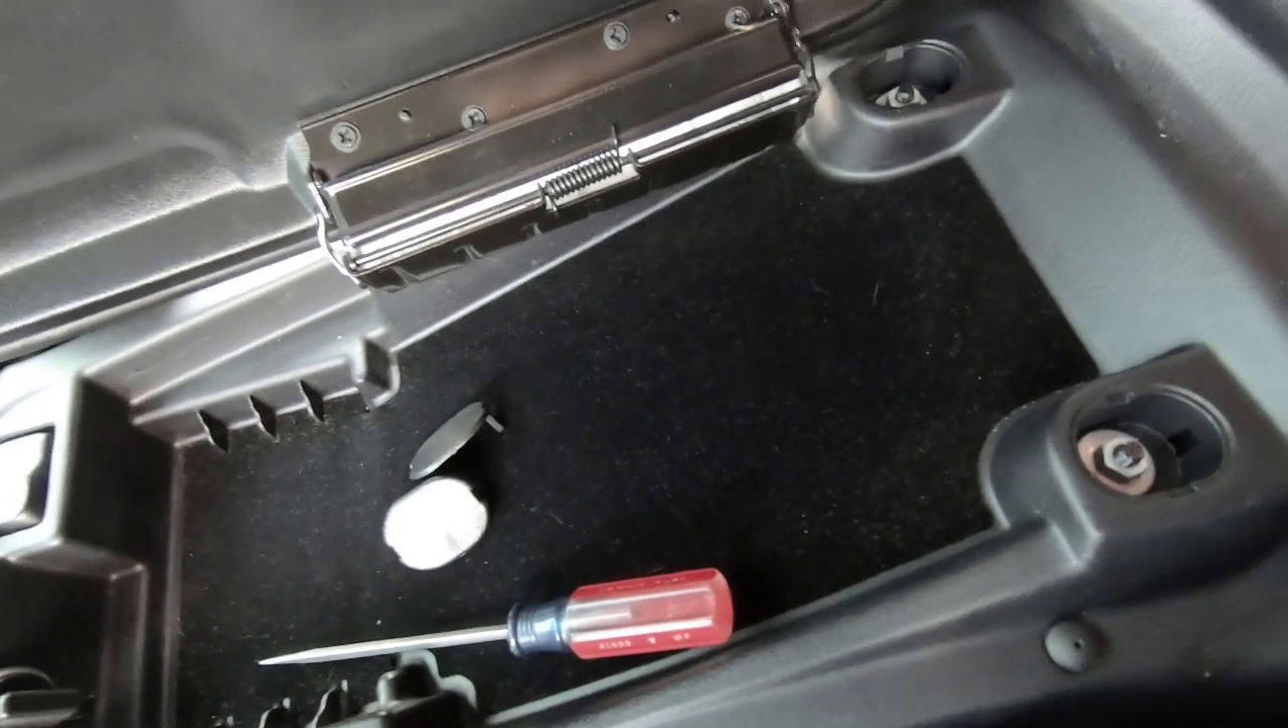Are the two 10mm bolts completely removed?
No.